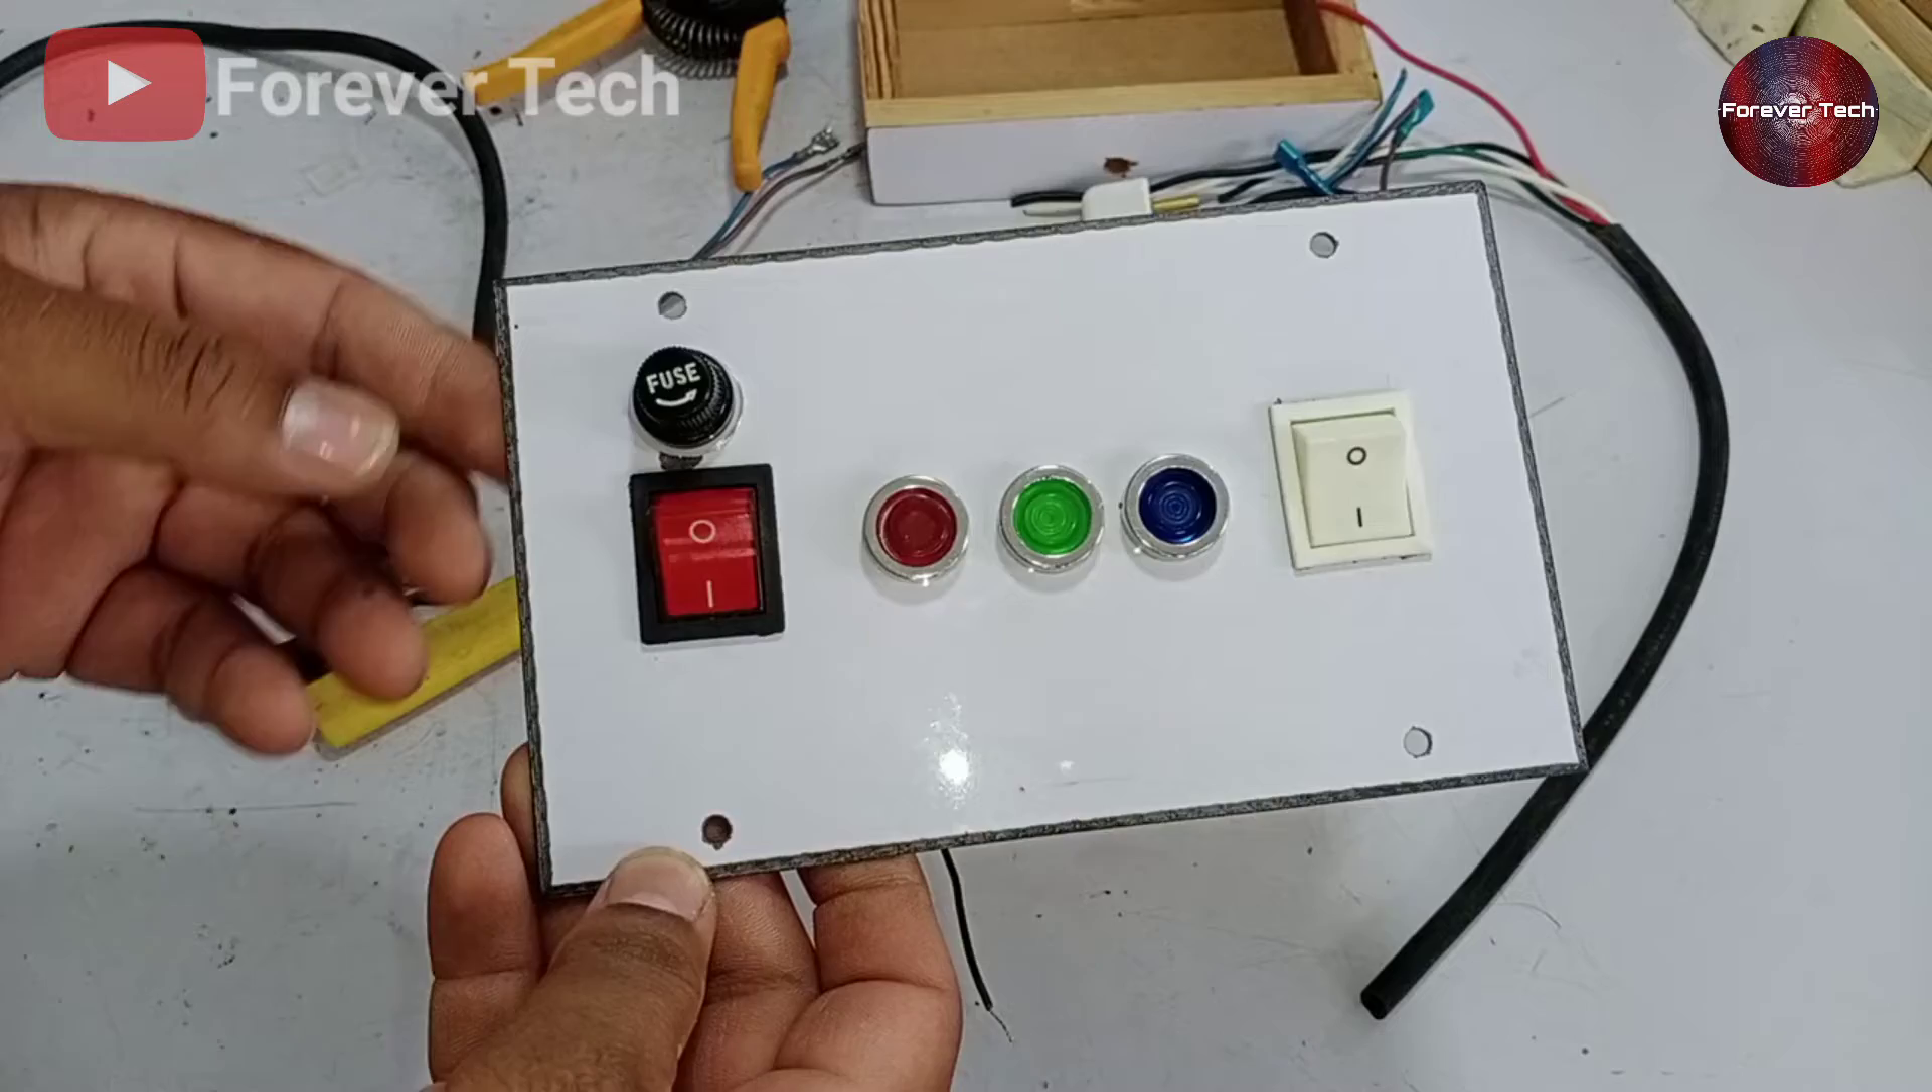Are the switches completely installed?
Yes.